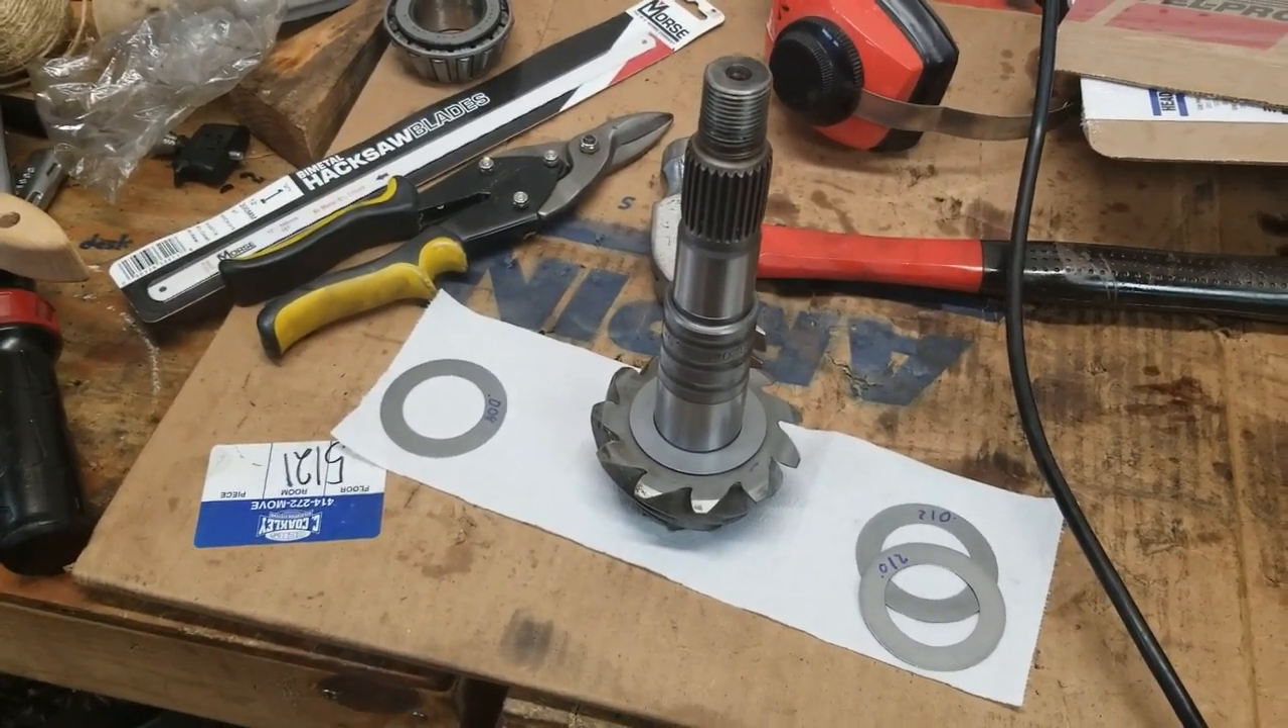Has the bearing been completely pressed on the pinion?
No.